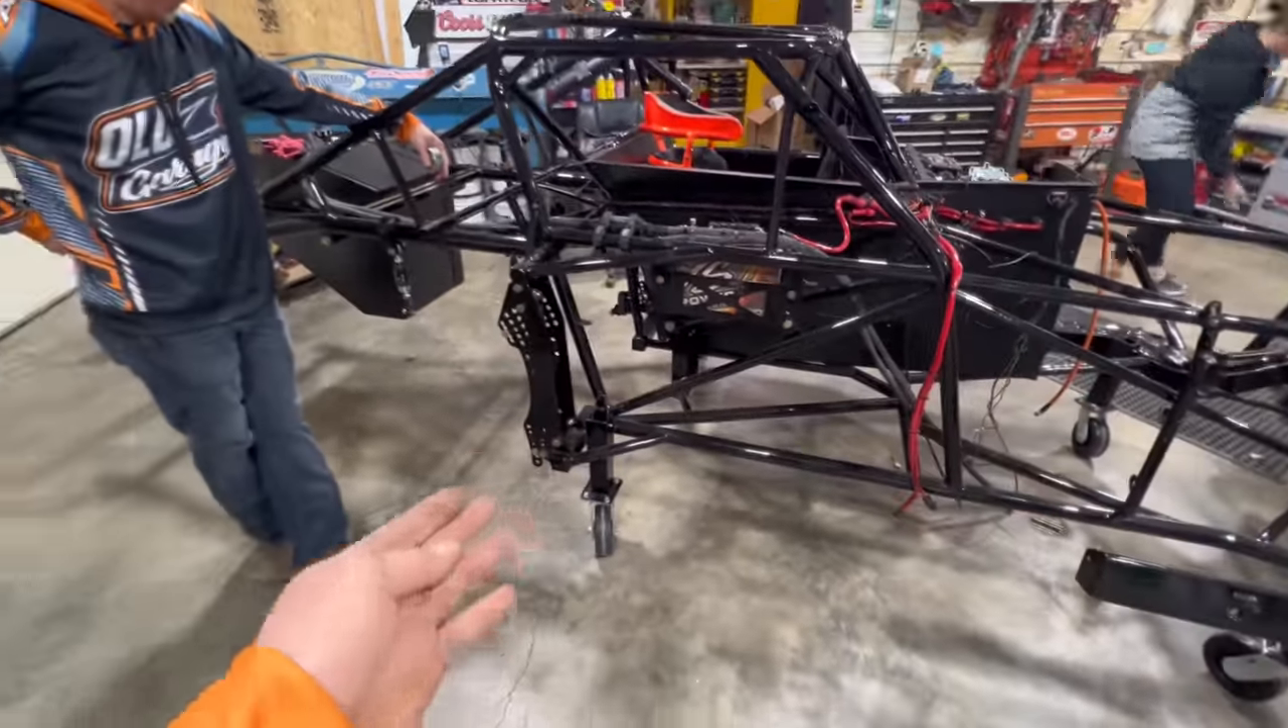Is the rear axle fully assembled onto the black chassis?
No.